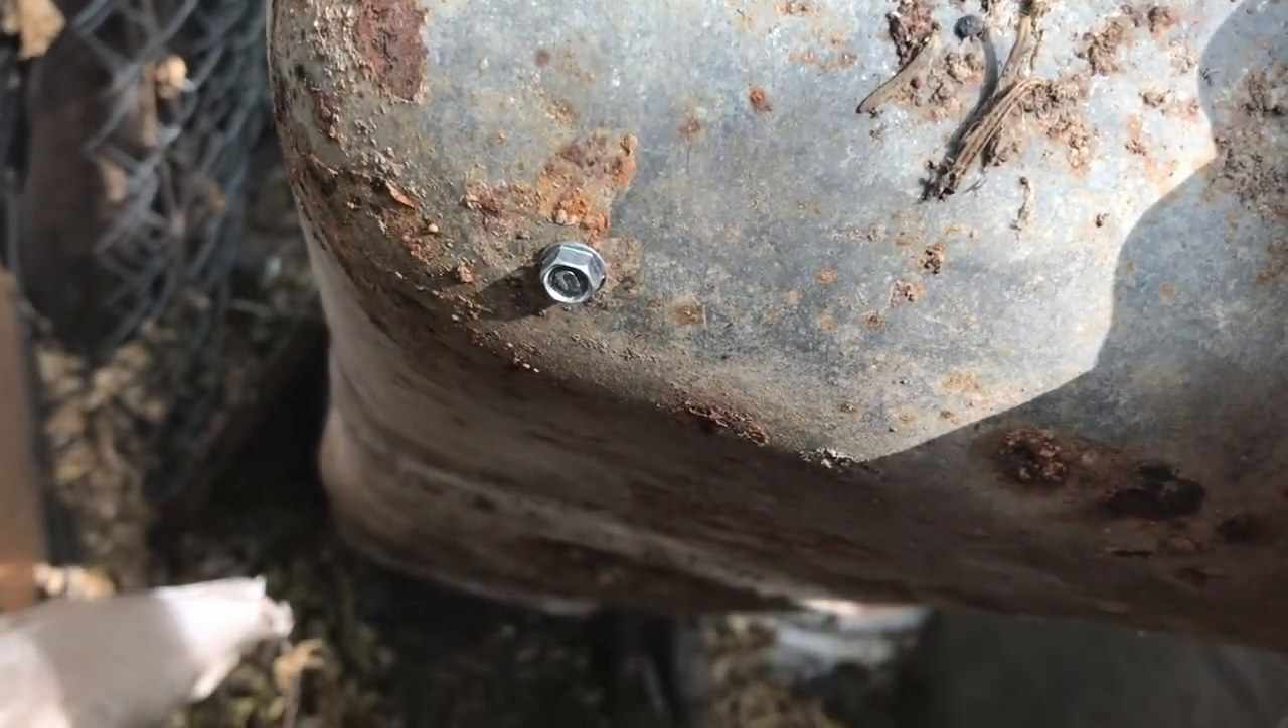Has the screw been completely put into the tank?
Yes.